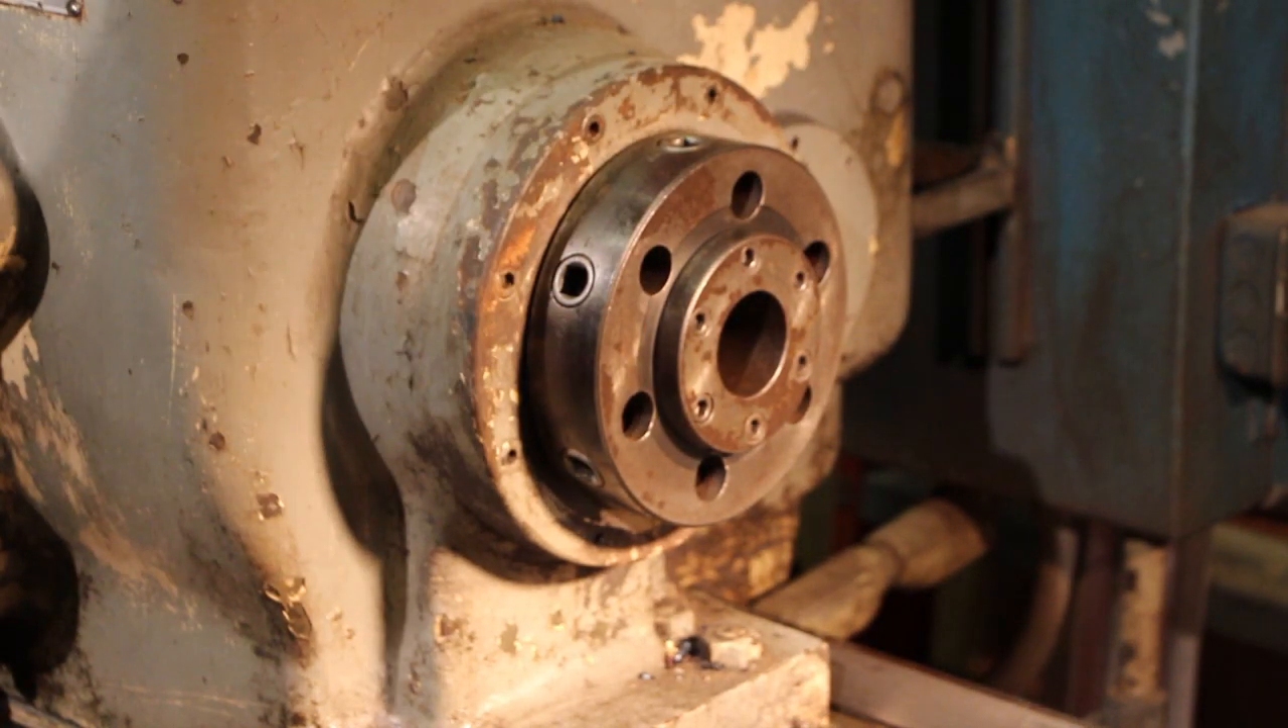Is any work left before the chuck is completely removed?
No.